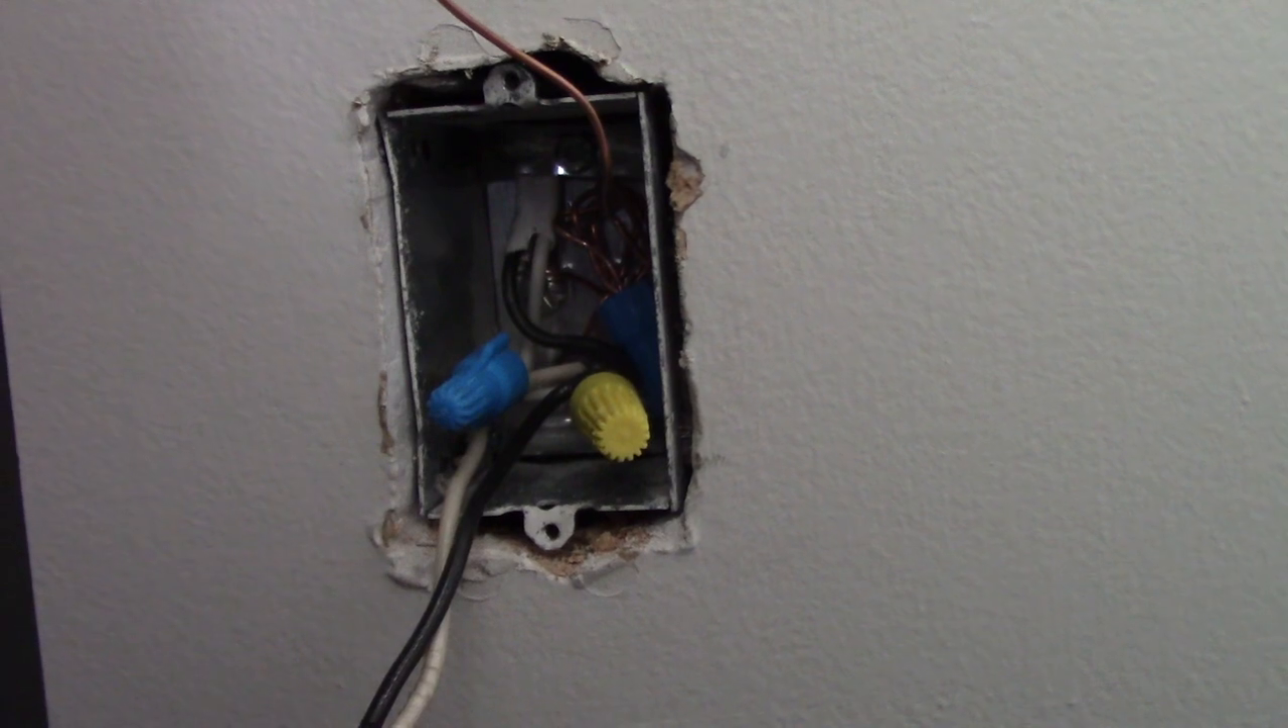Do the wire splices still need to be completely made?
No.